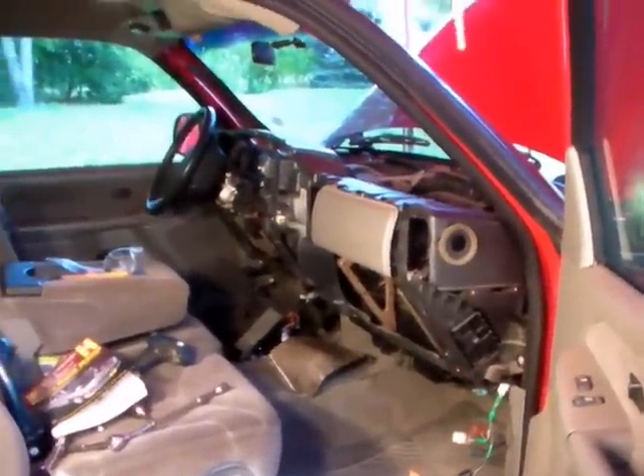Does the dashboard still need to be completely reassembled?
Yes.